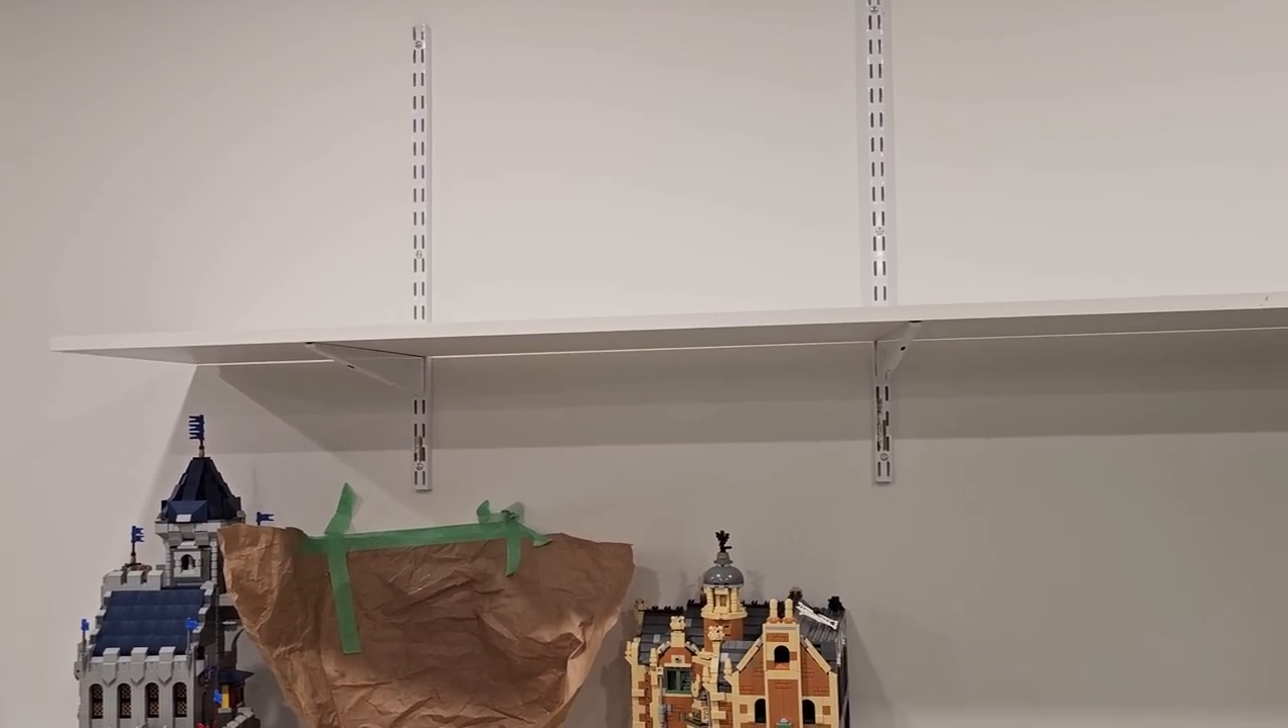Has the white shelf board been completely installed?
Yes.